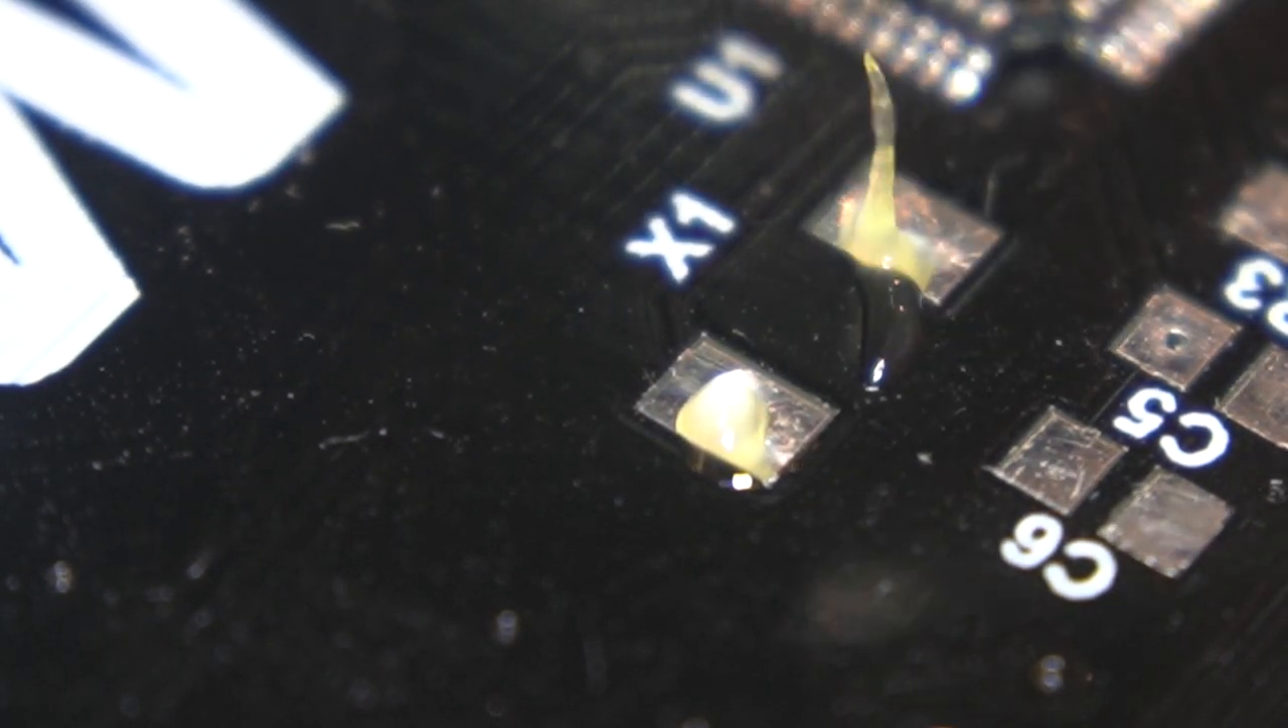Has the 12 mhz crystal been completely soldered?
No.